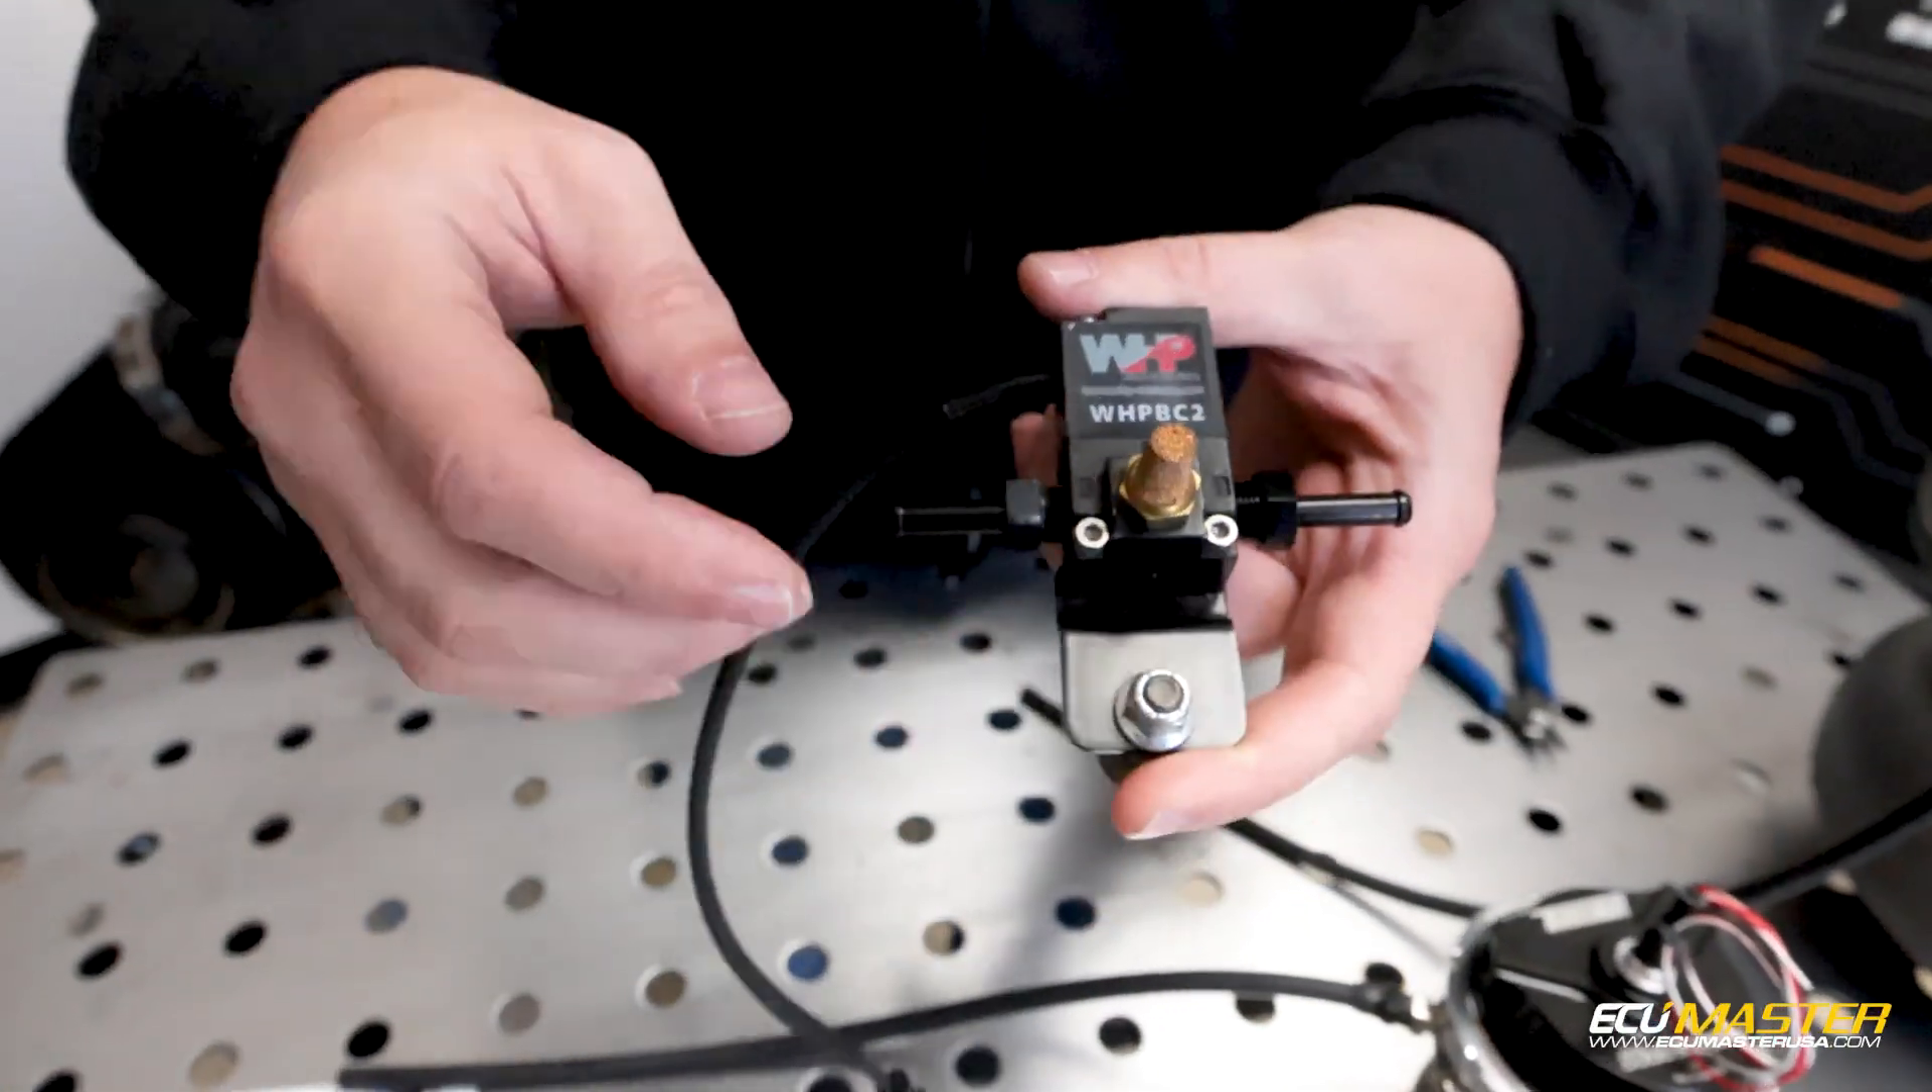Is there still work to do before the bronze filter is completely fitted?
No.